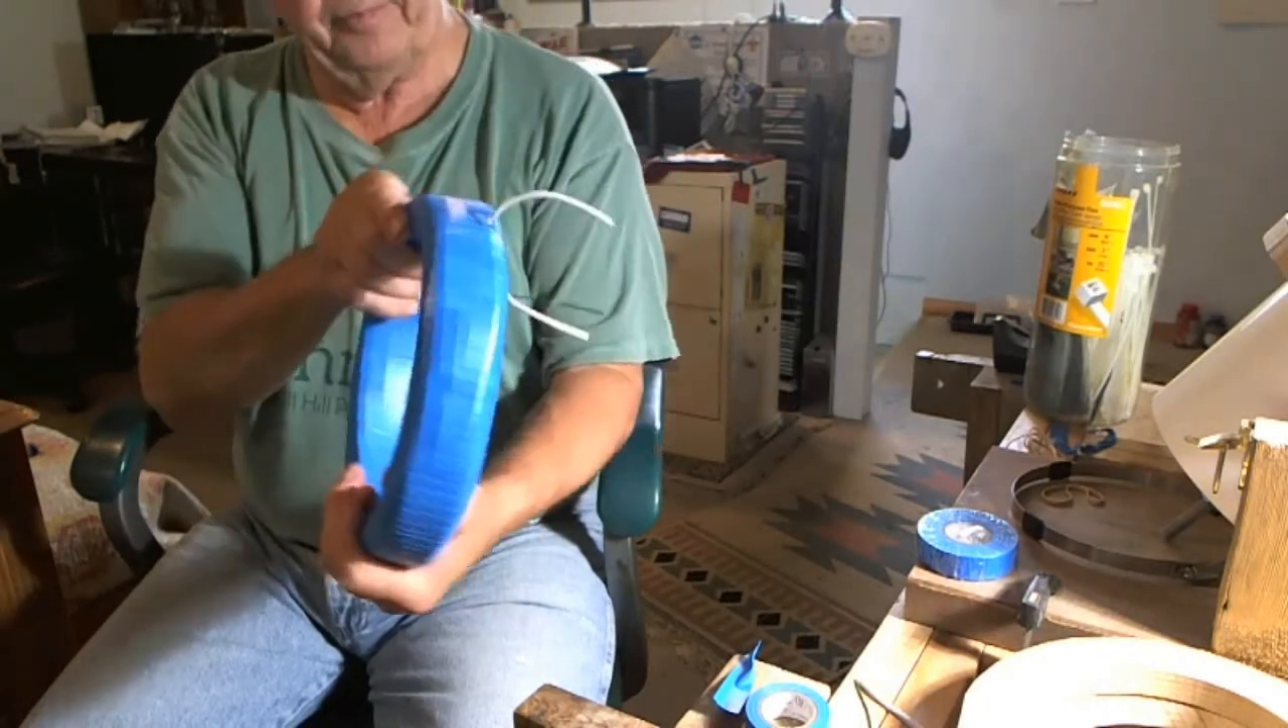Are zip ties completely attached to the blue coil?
No.